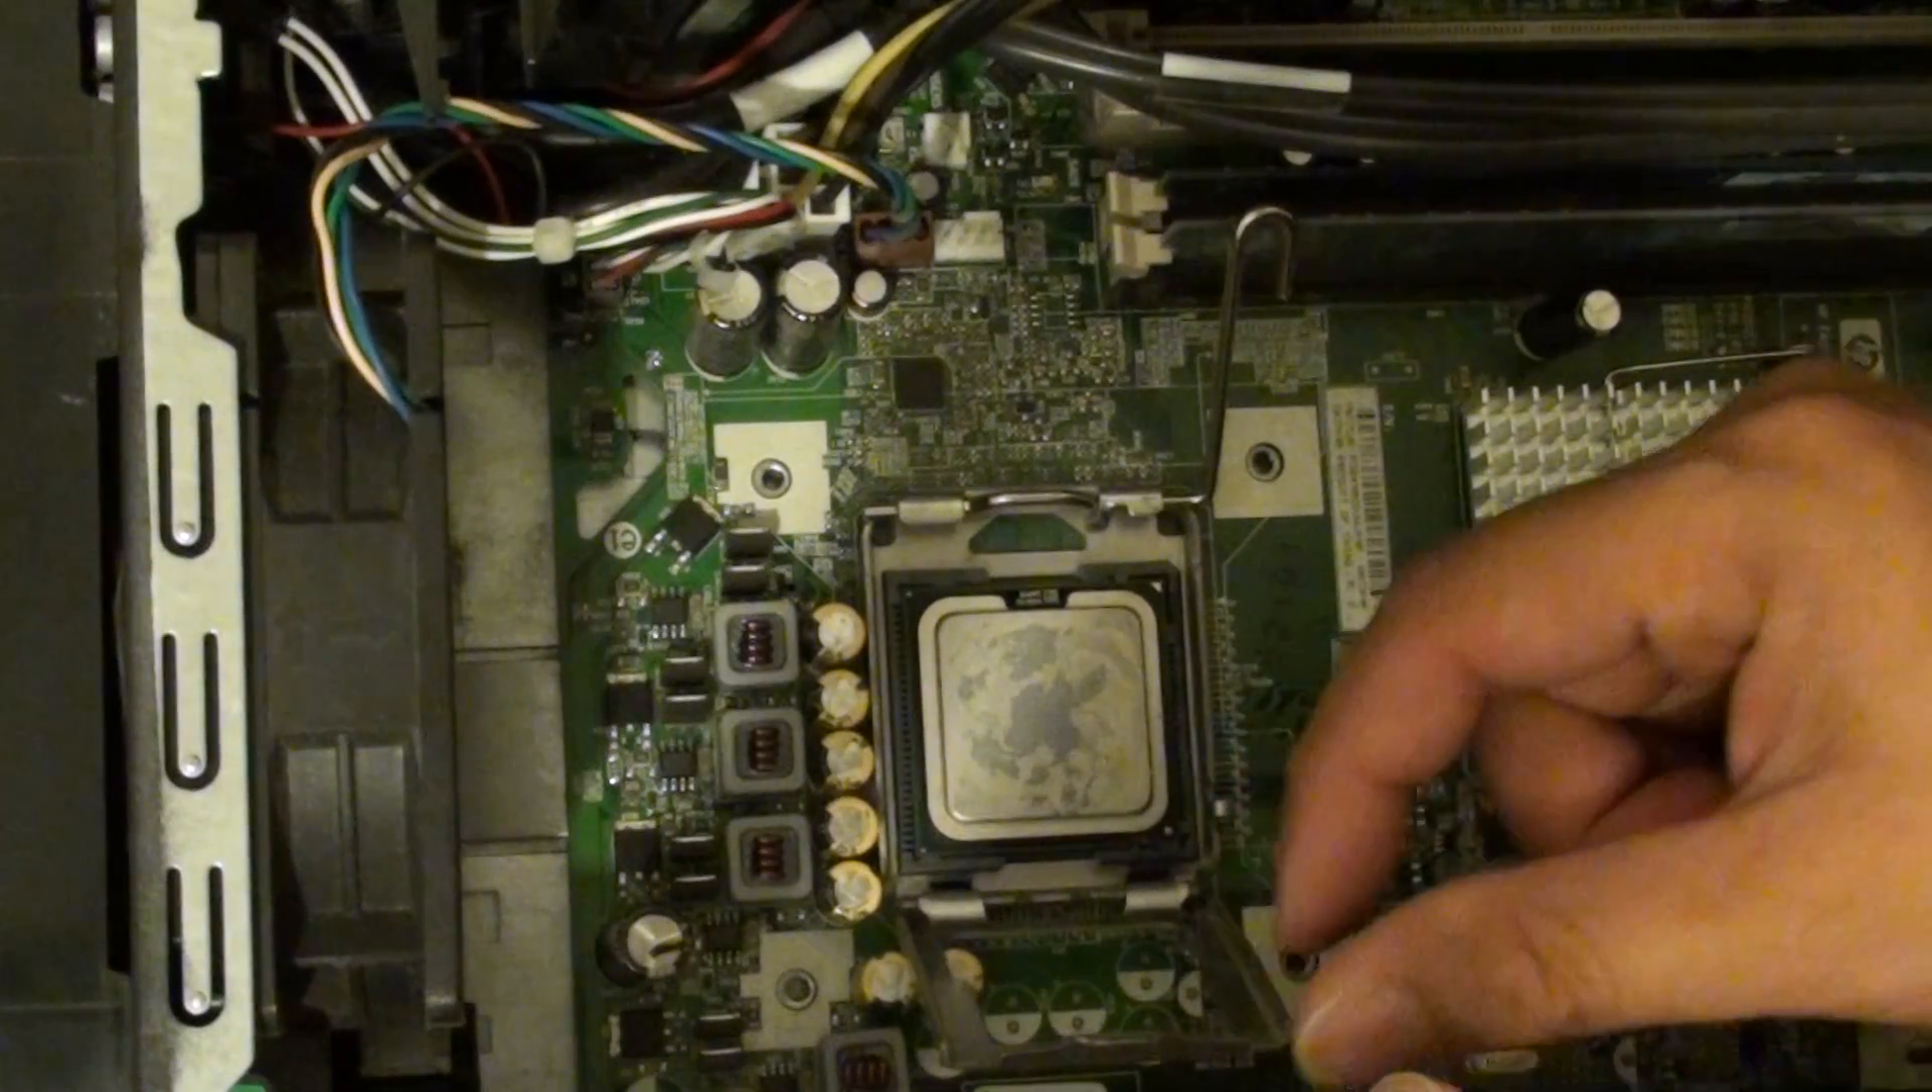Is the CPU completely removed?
No.